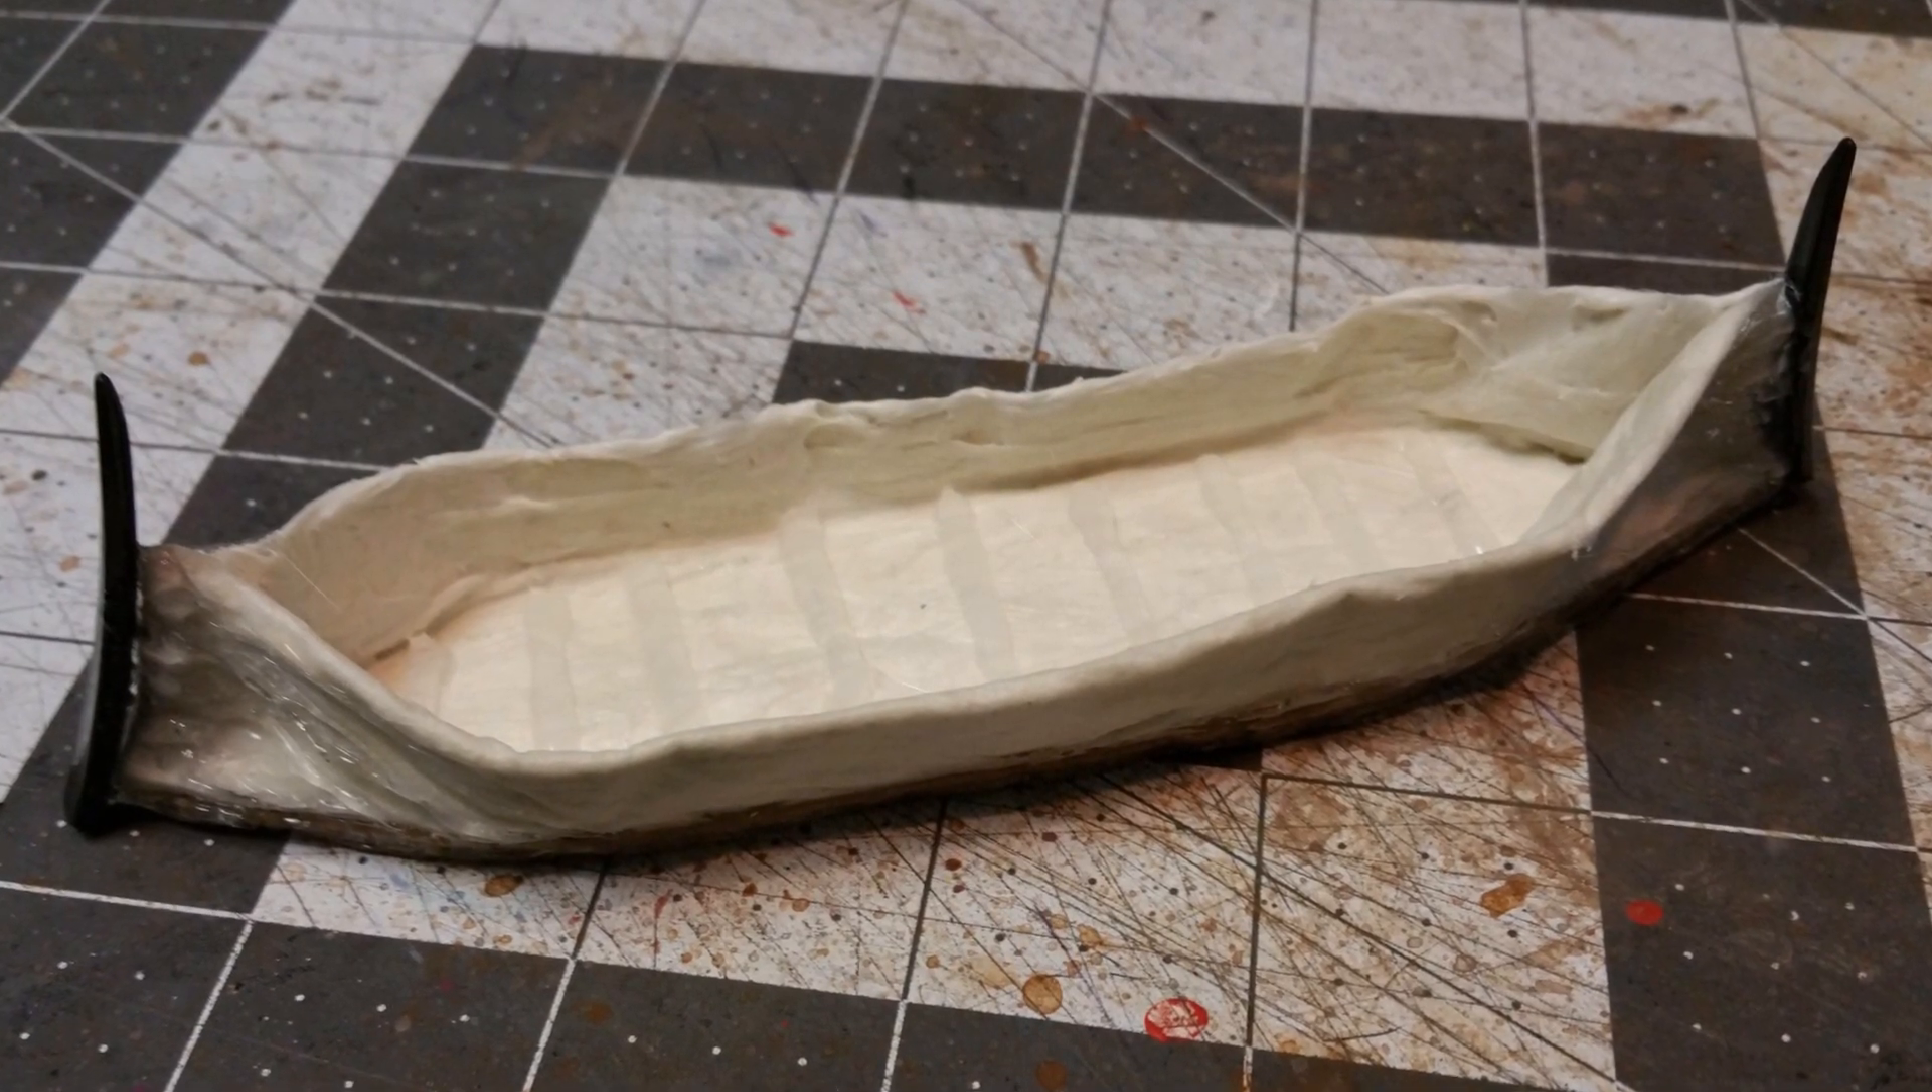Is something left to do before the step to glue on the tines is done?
No.